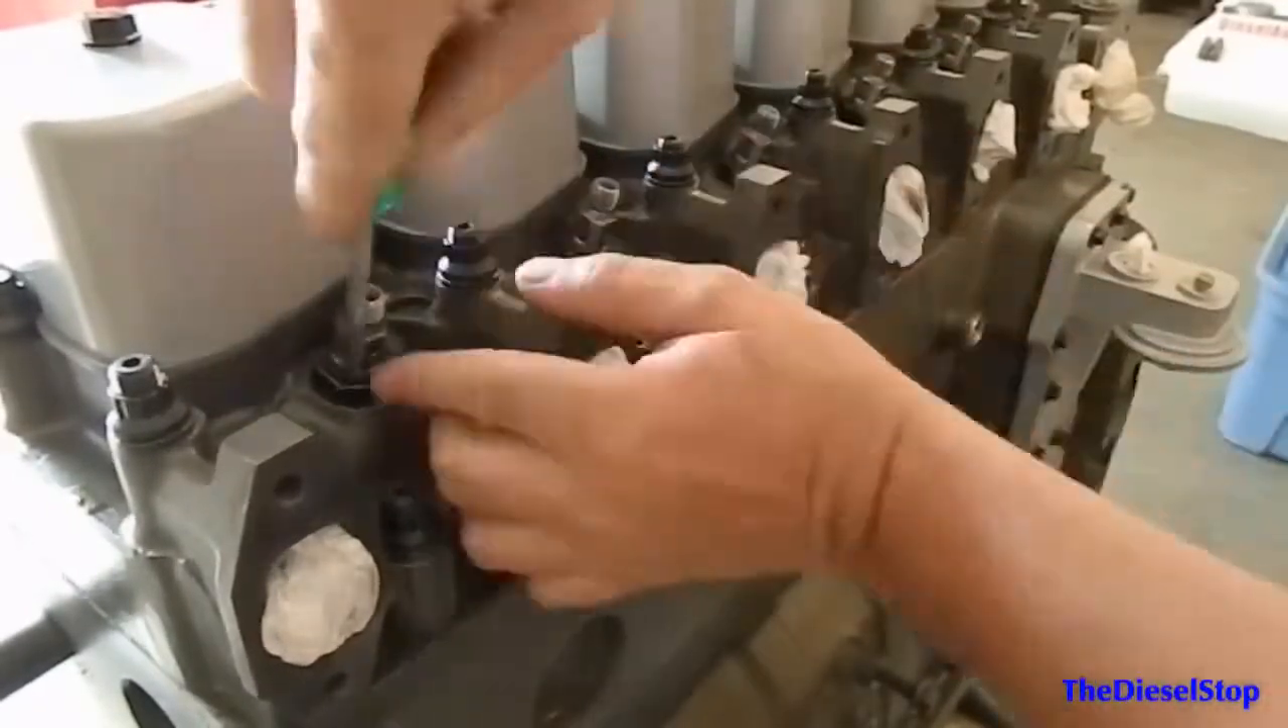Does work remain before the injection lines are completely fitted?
Yes.